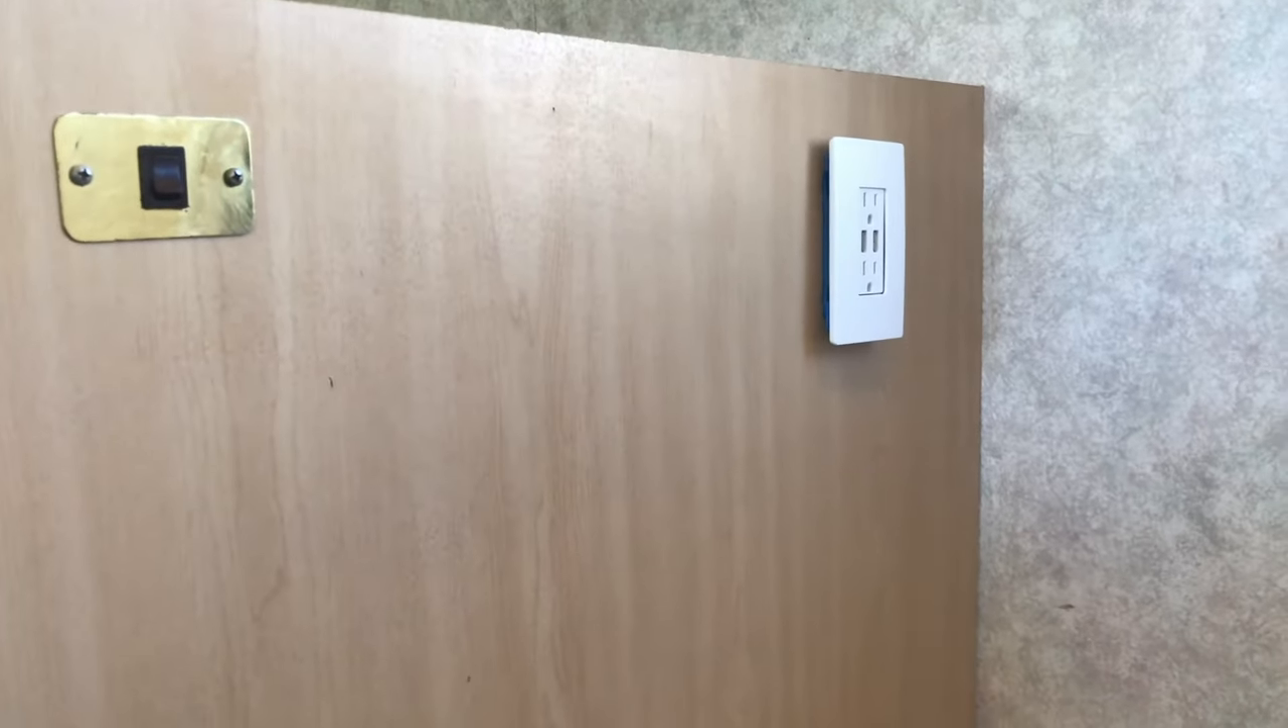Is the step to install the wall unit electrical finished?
Yes.